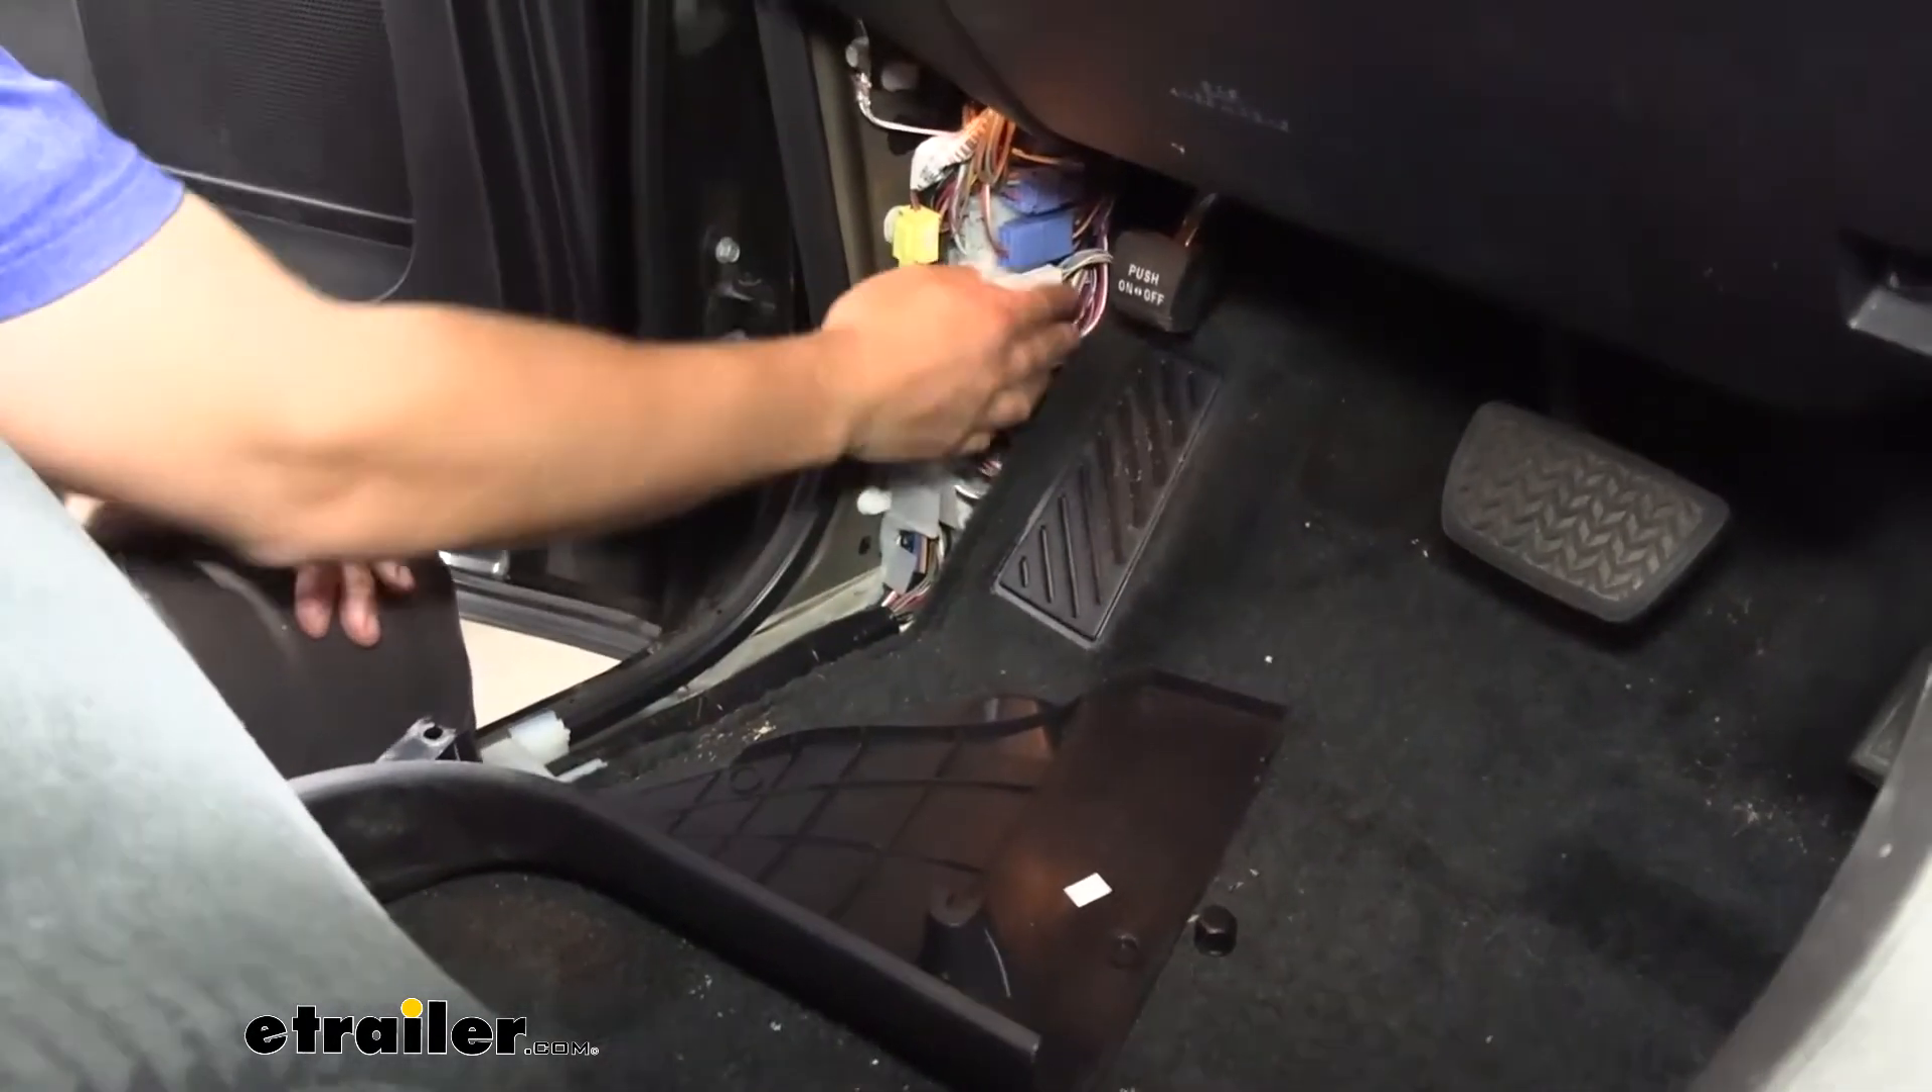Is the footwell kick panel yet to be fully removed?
No.